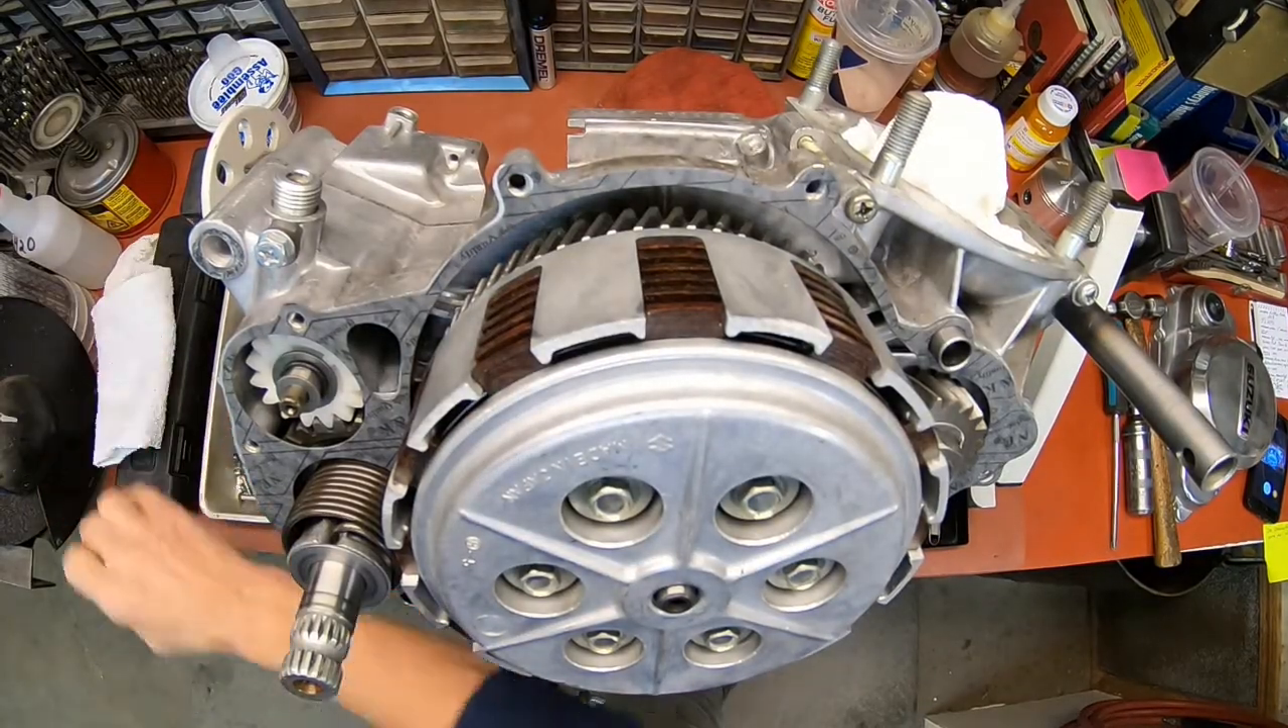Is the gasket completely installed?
Yes.